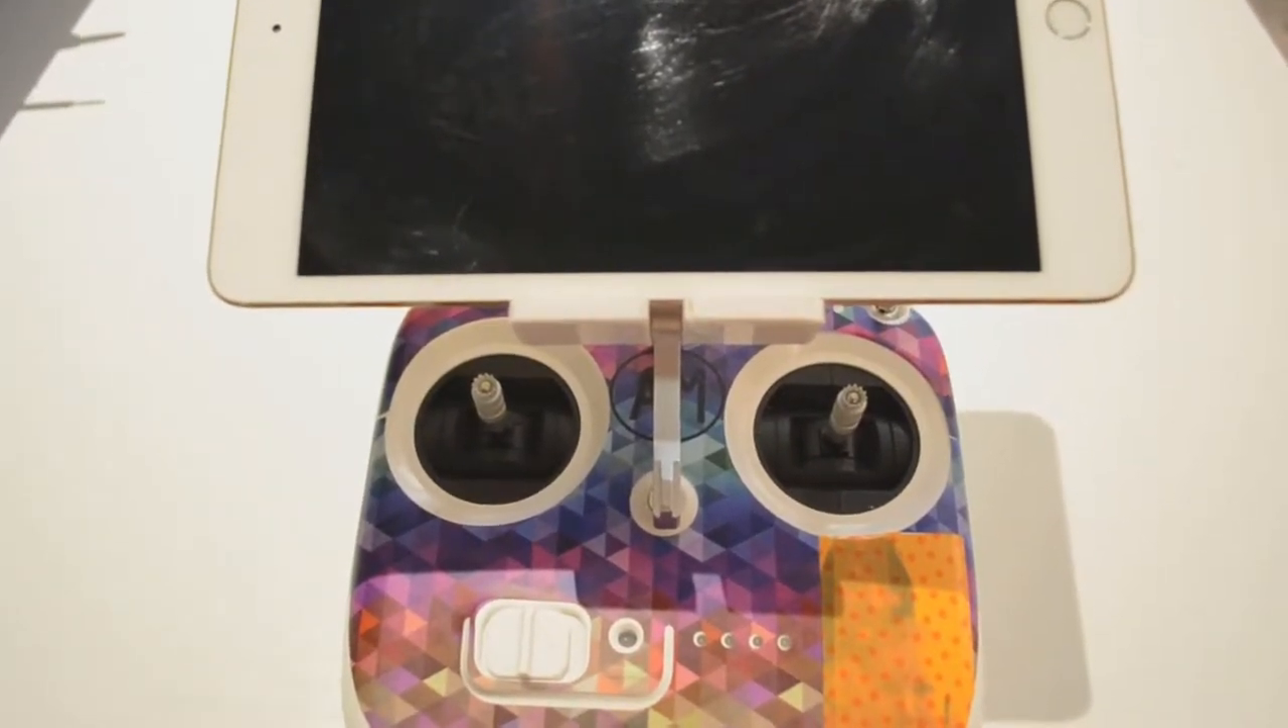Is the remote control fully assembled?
Yes.